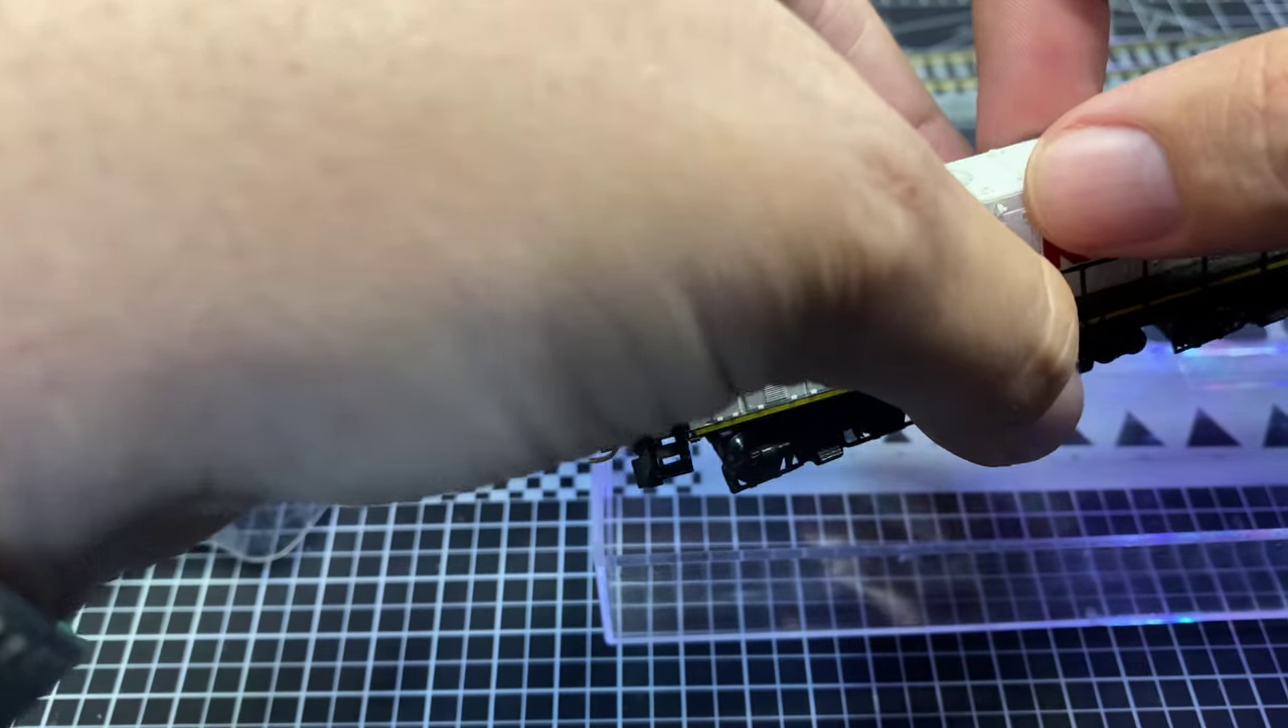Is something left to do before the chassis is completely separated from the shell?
Yes.